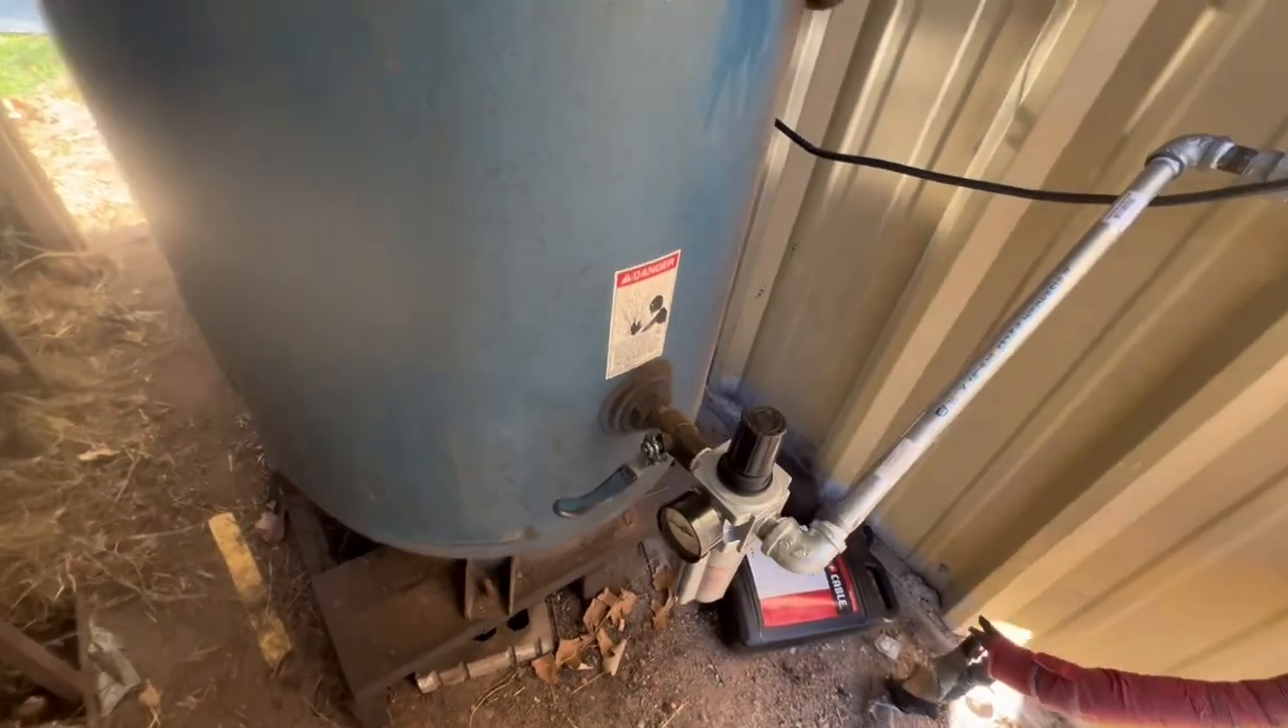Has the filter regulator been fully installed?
Yes.